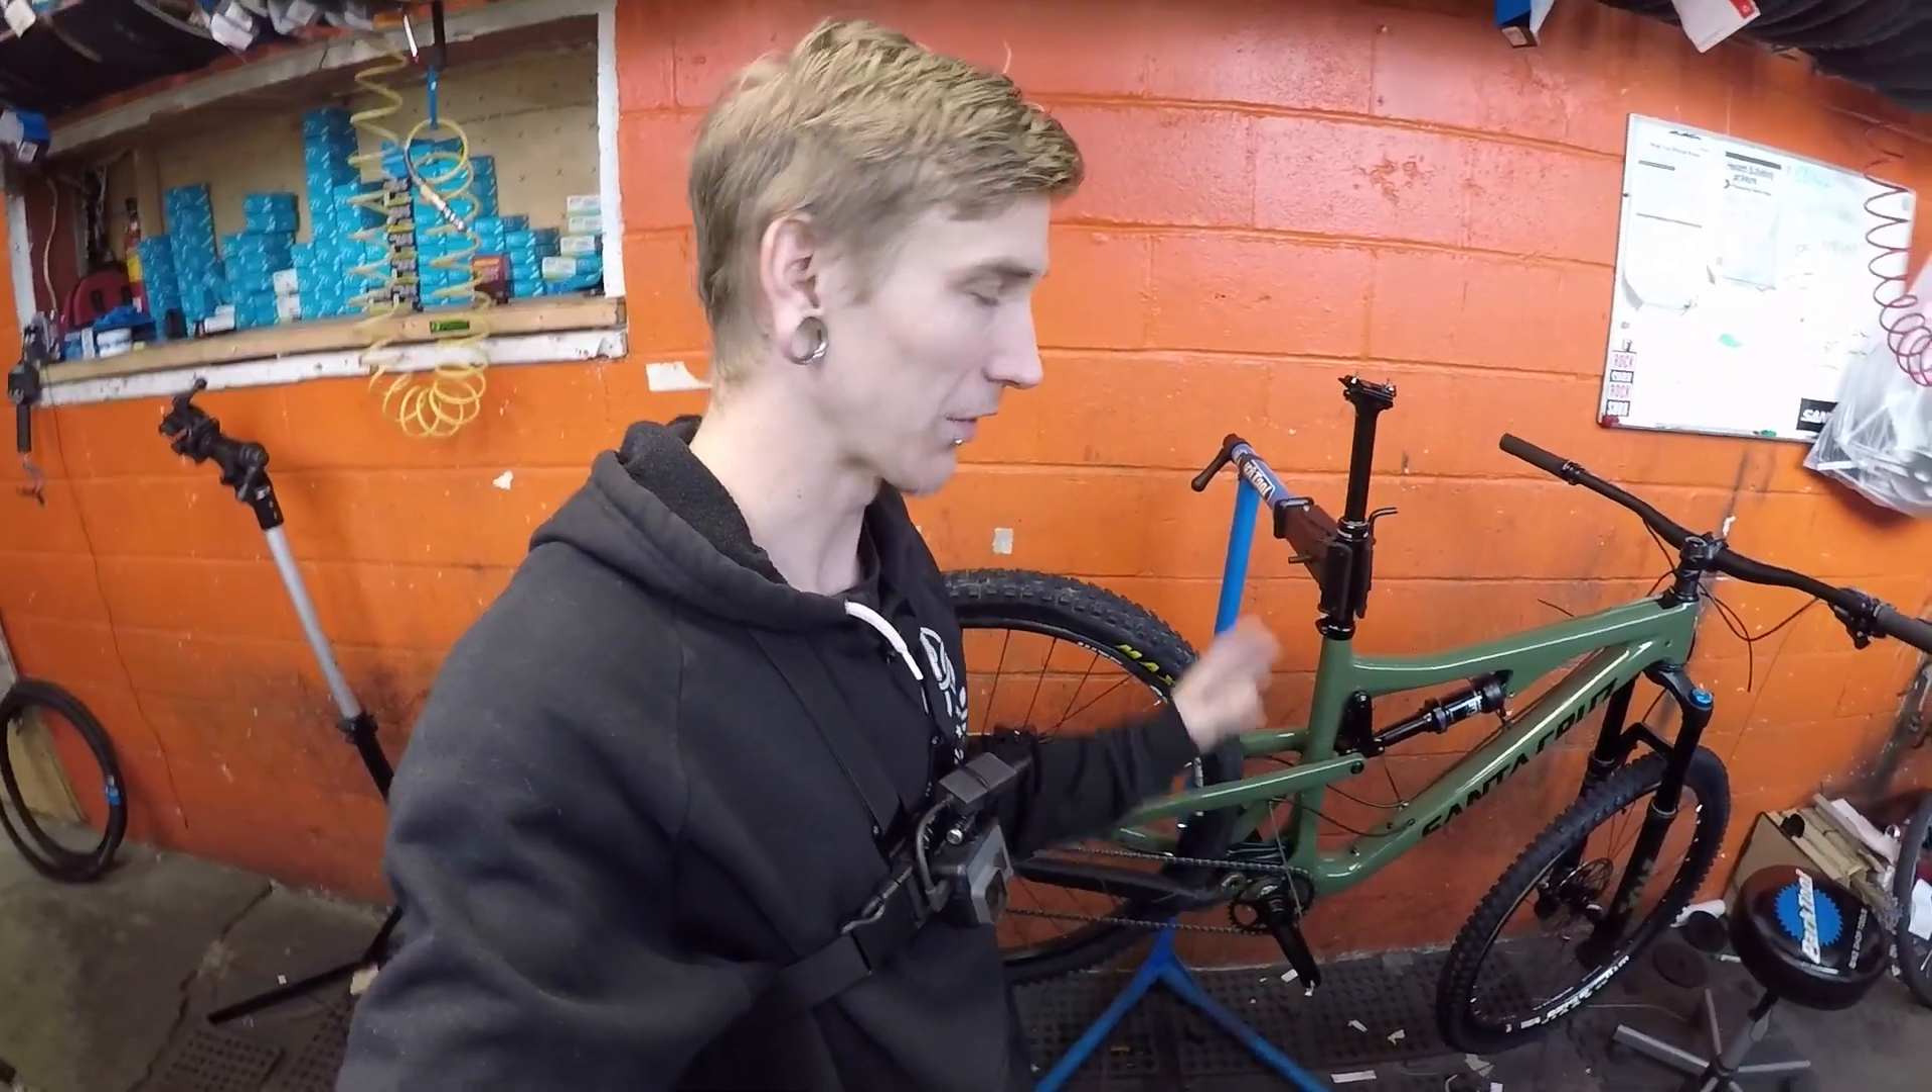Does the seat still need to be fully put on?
Yes.